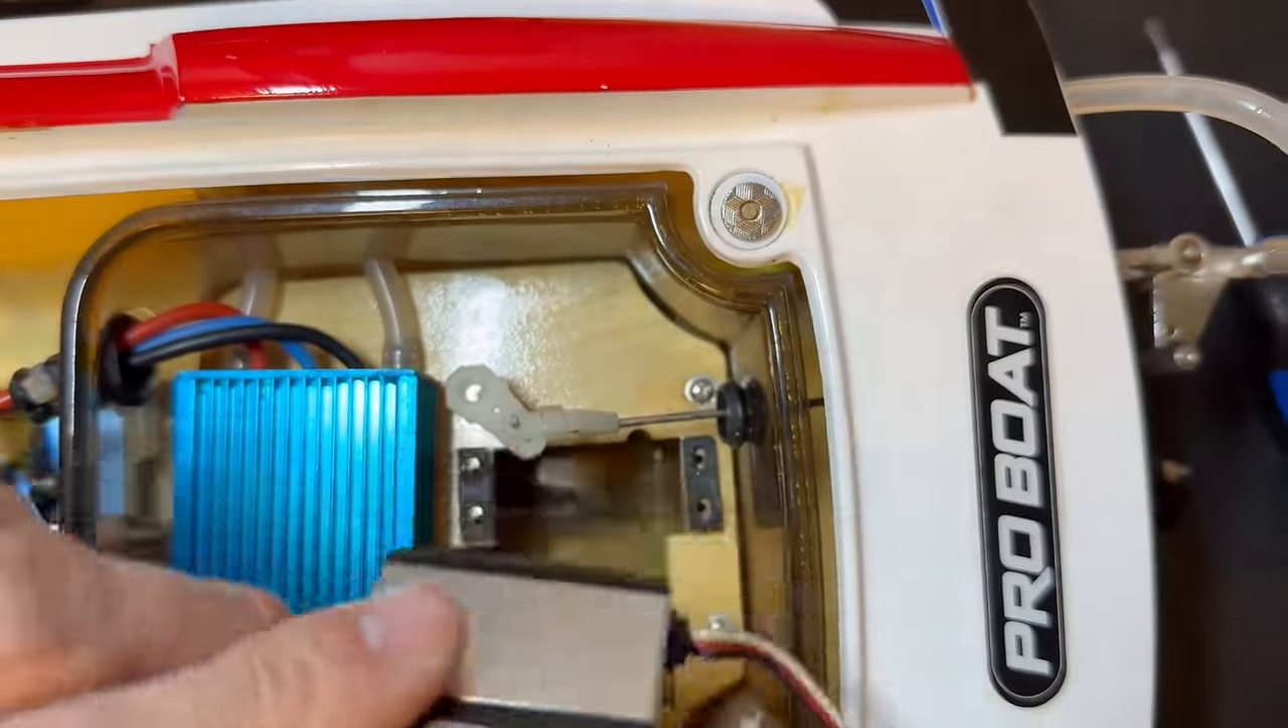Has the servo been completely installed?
No.